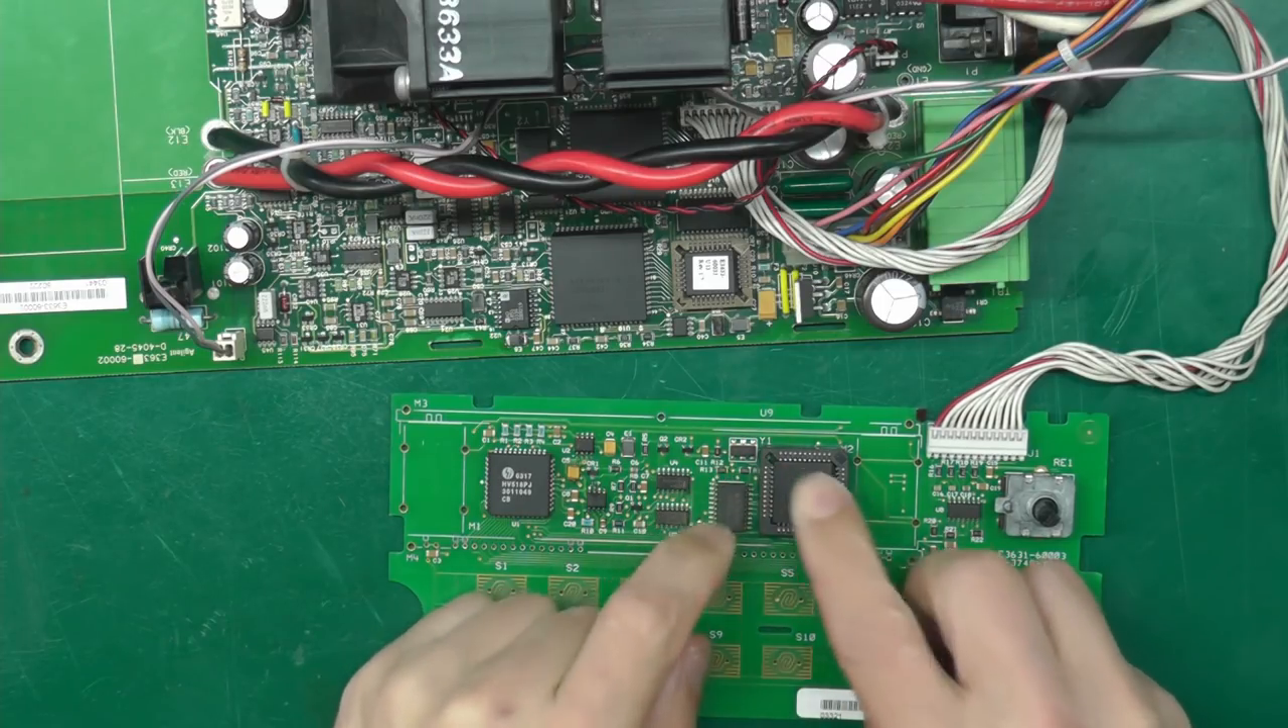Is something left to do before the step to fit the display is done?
Yes.